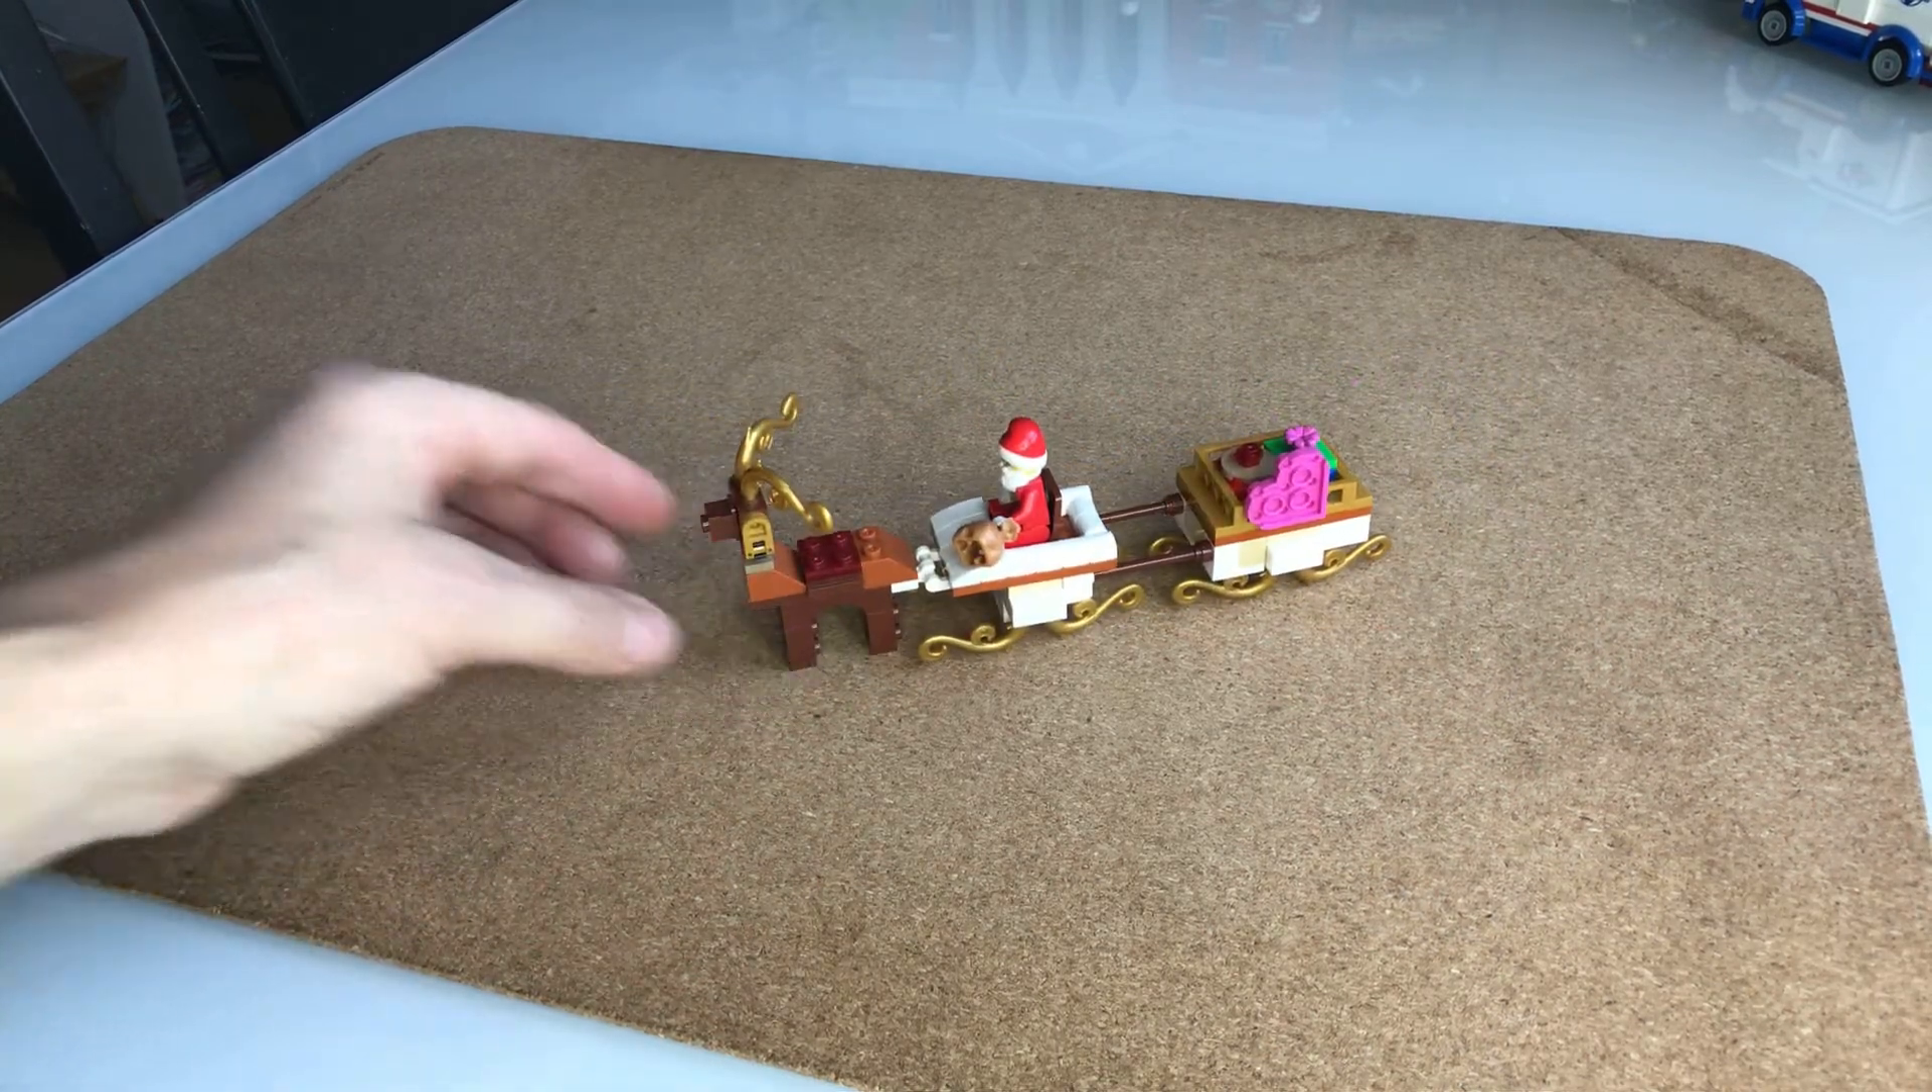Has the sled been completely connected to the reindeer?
Yes.